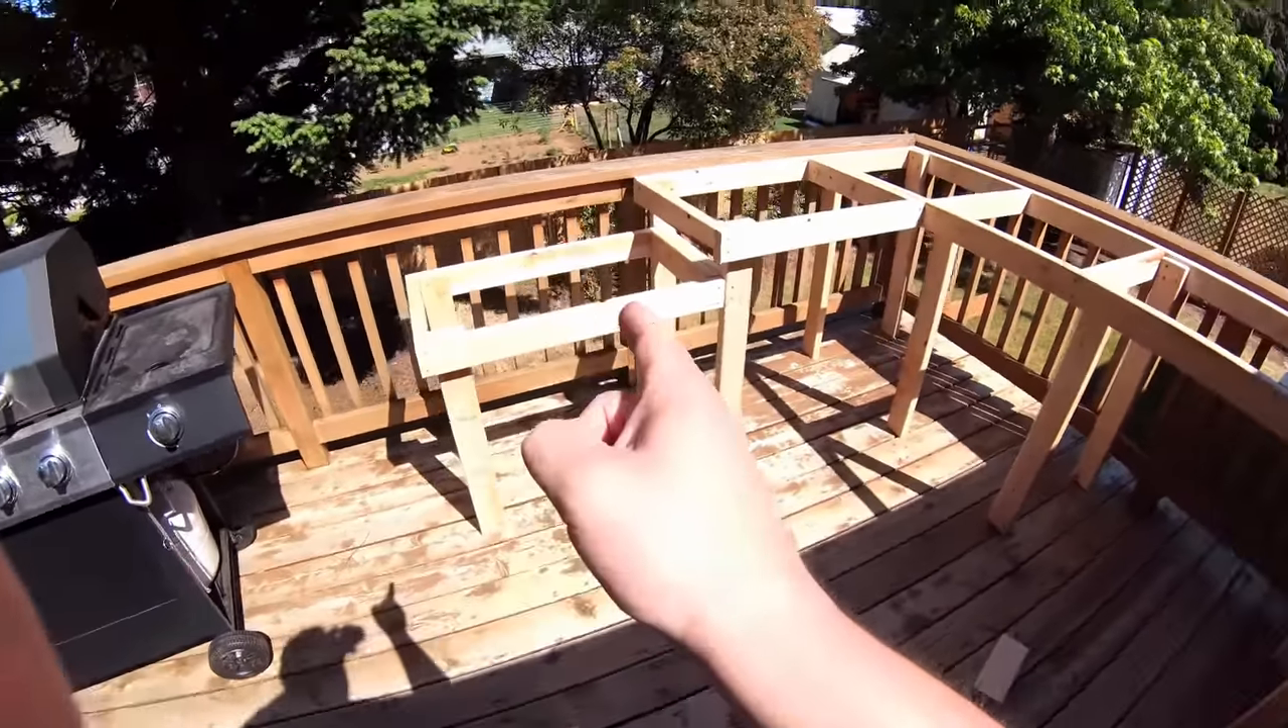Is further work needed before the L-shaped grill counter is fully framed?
No.